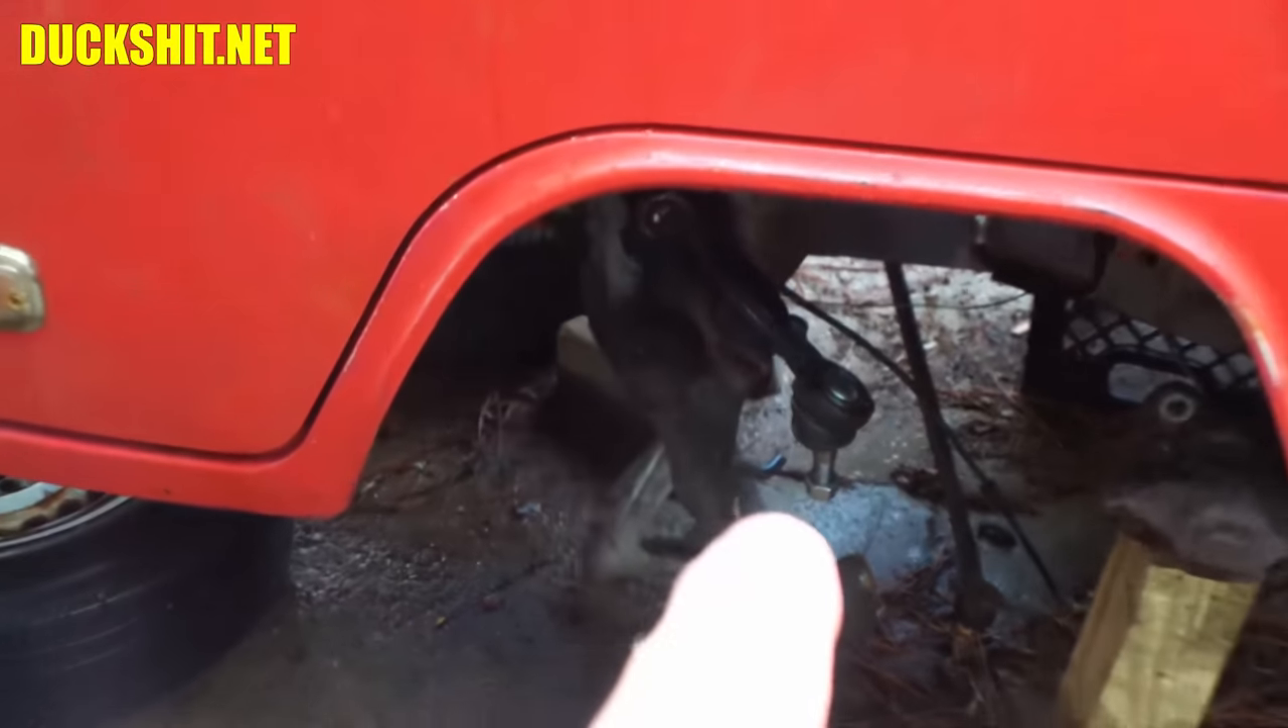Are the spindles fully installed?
No.